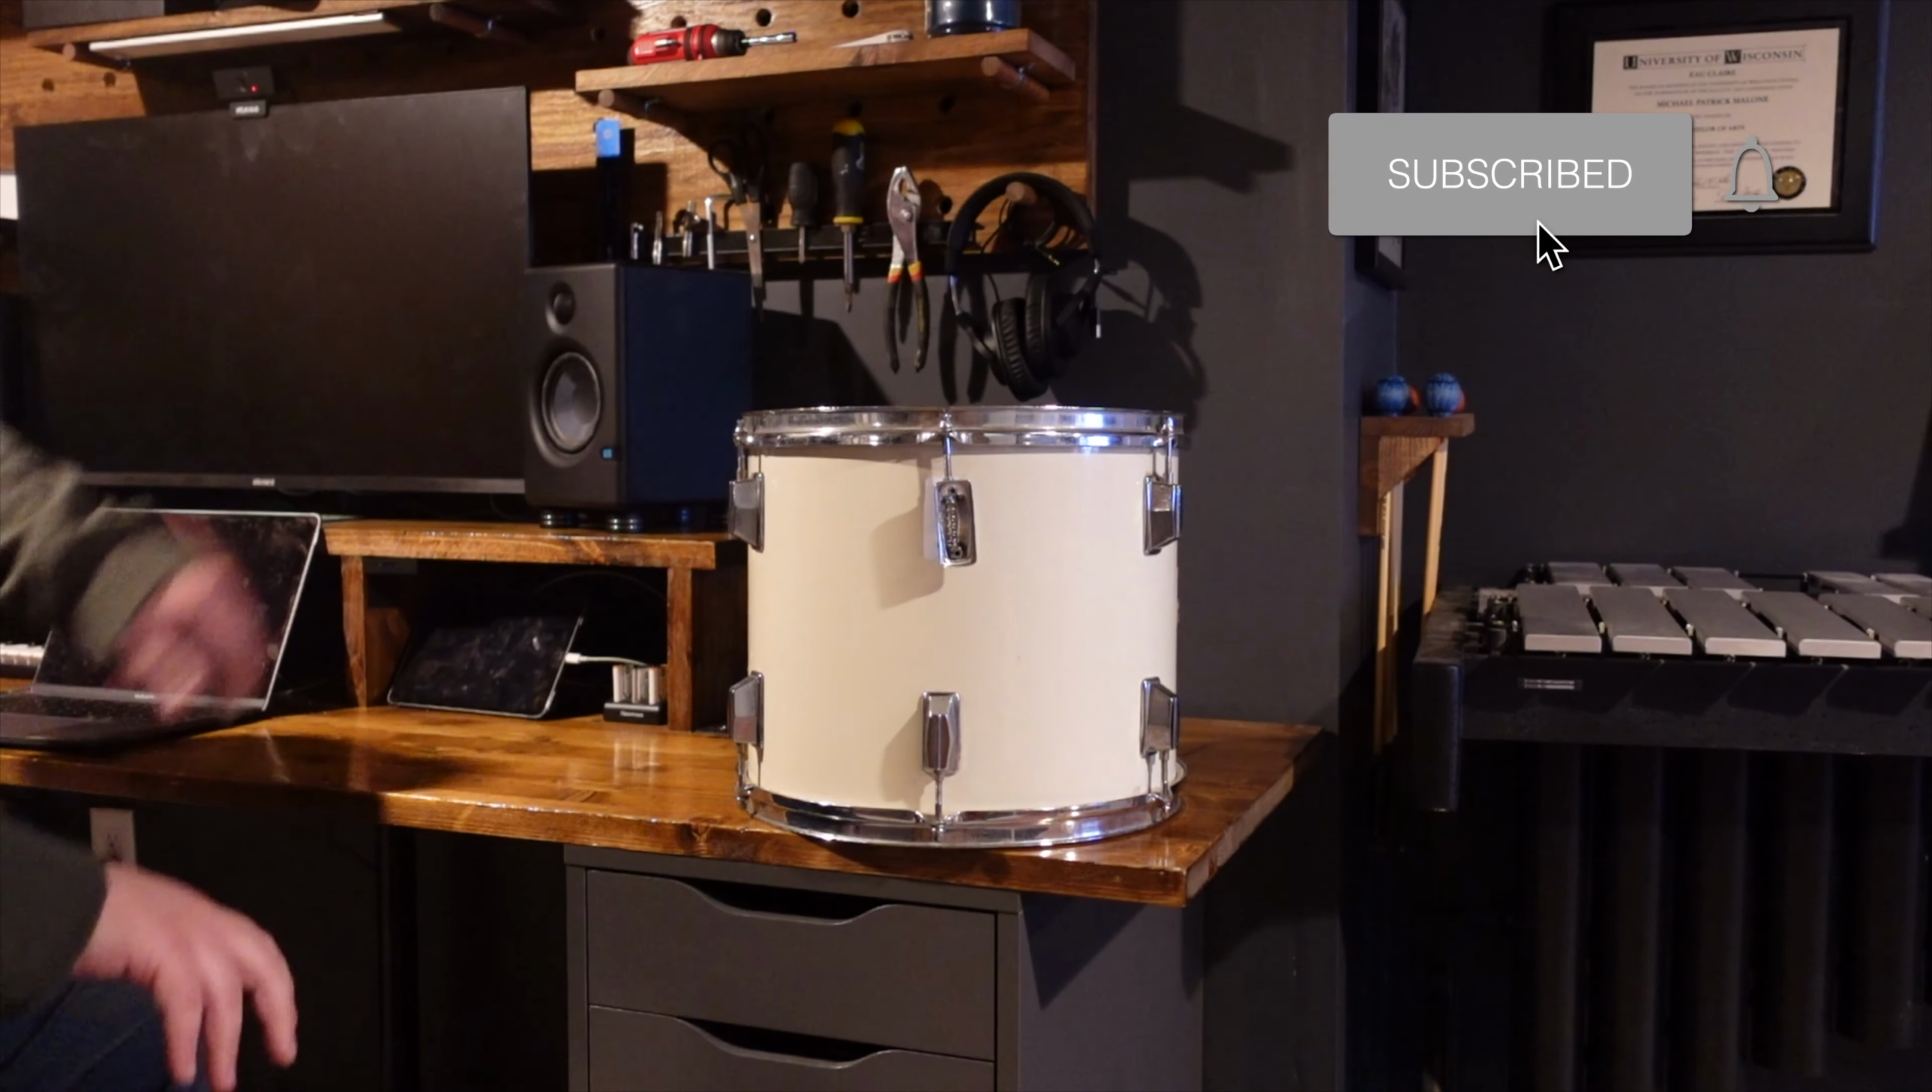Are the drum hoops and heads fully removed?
No.